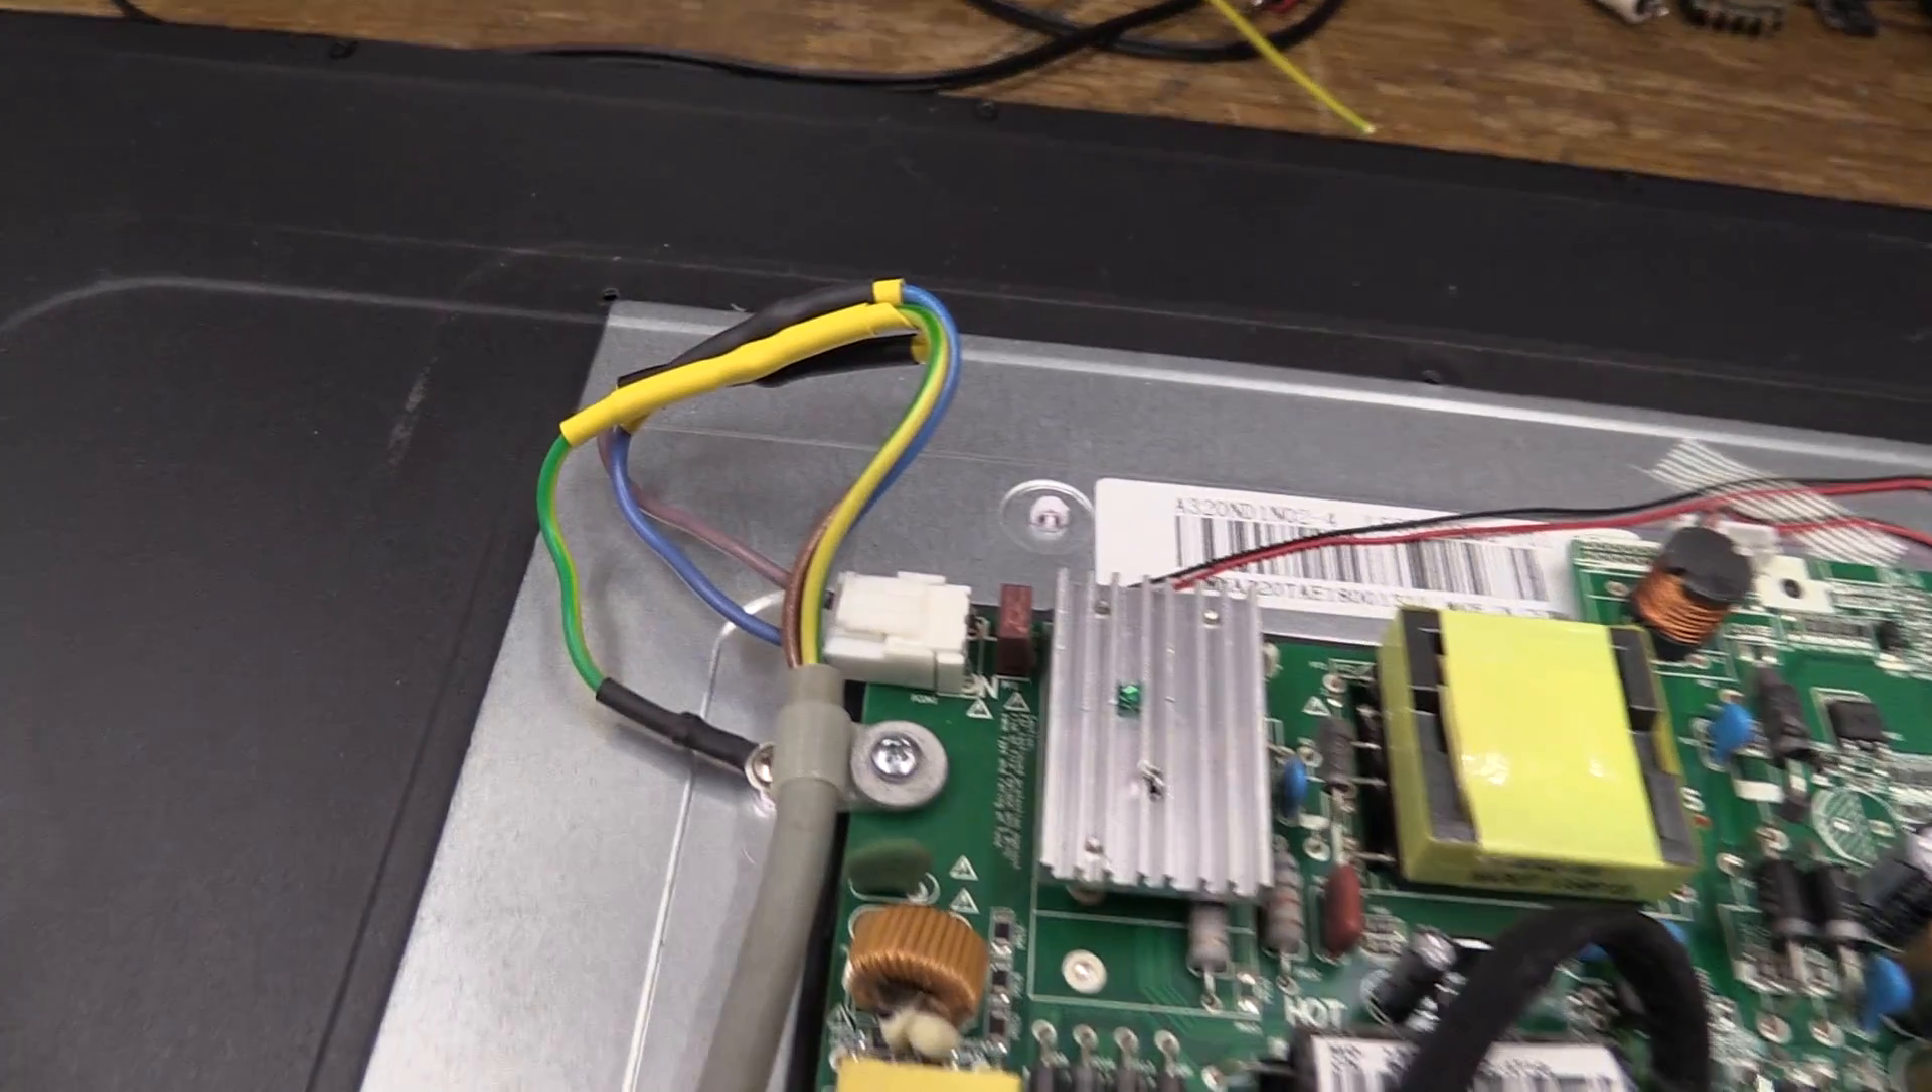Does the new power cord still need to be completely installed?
No.